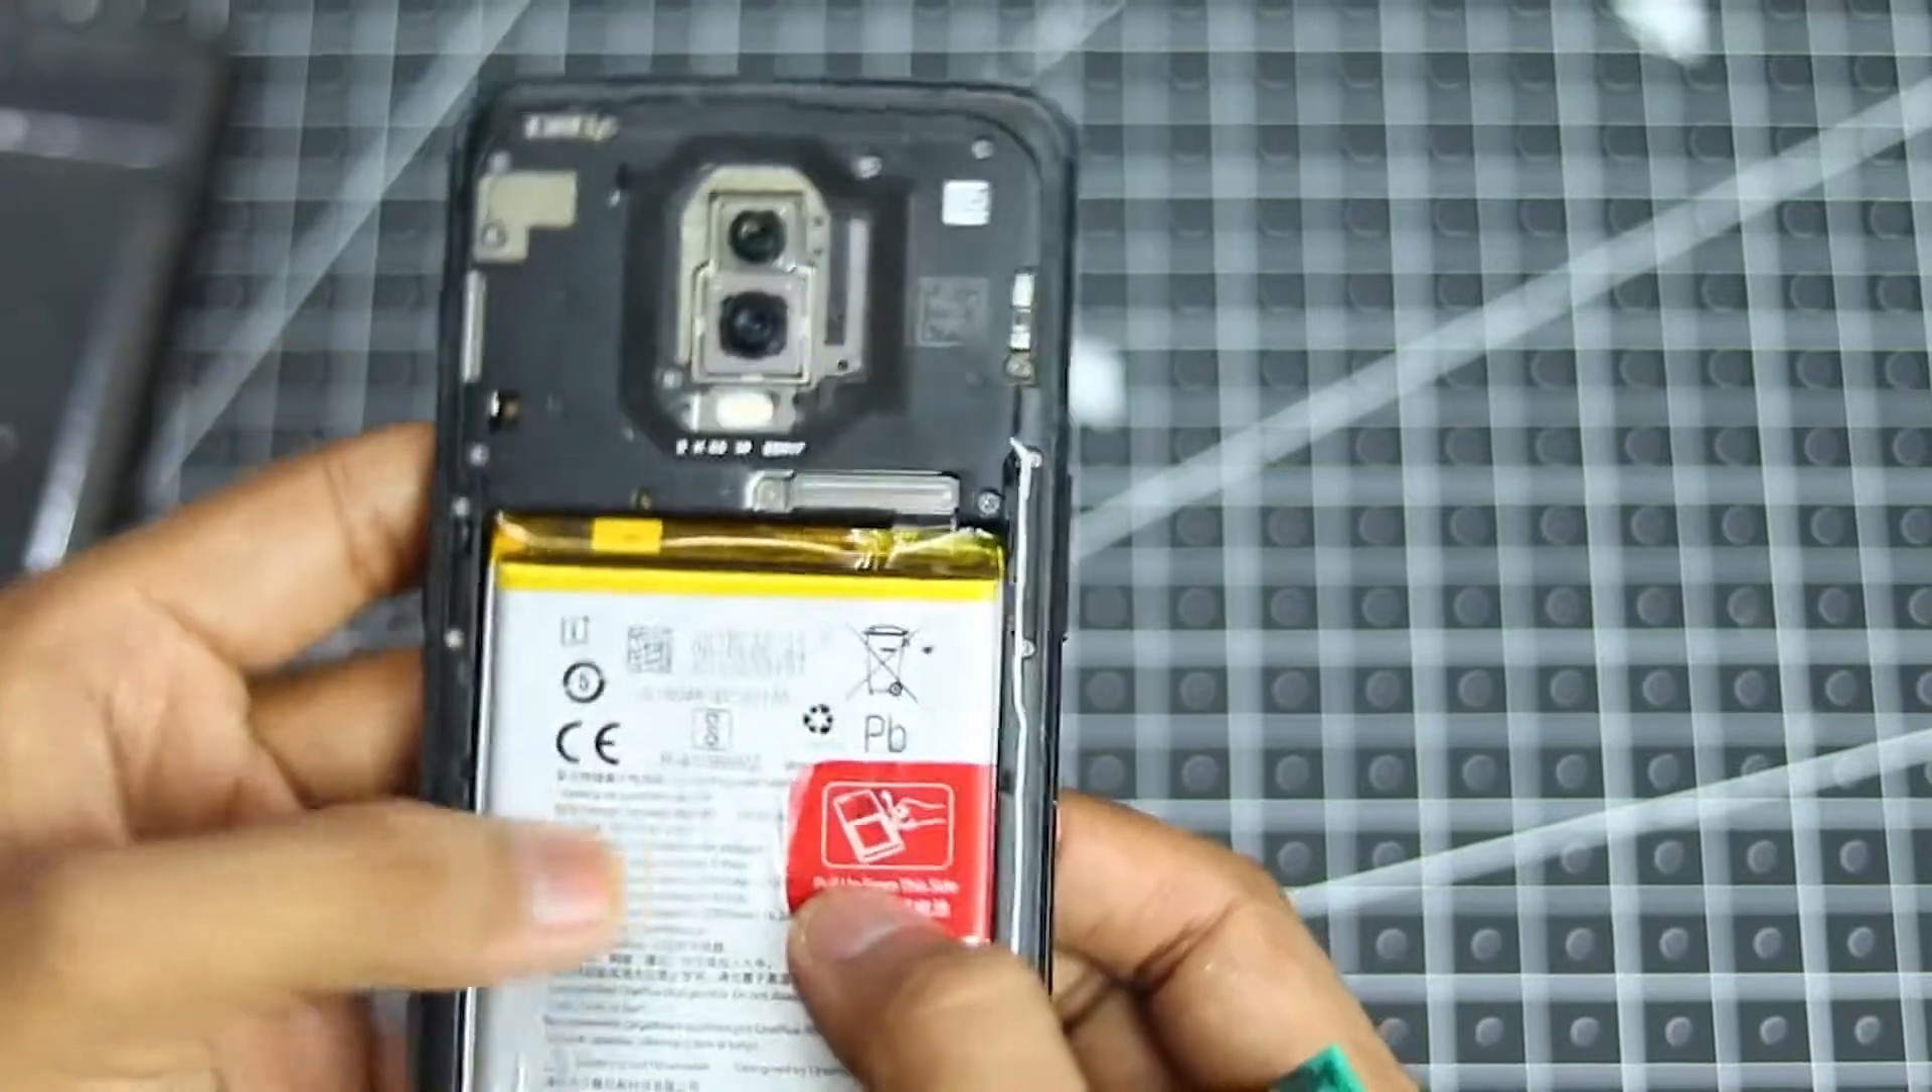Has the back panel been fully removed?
Yes.